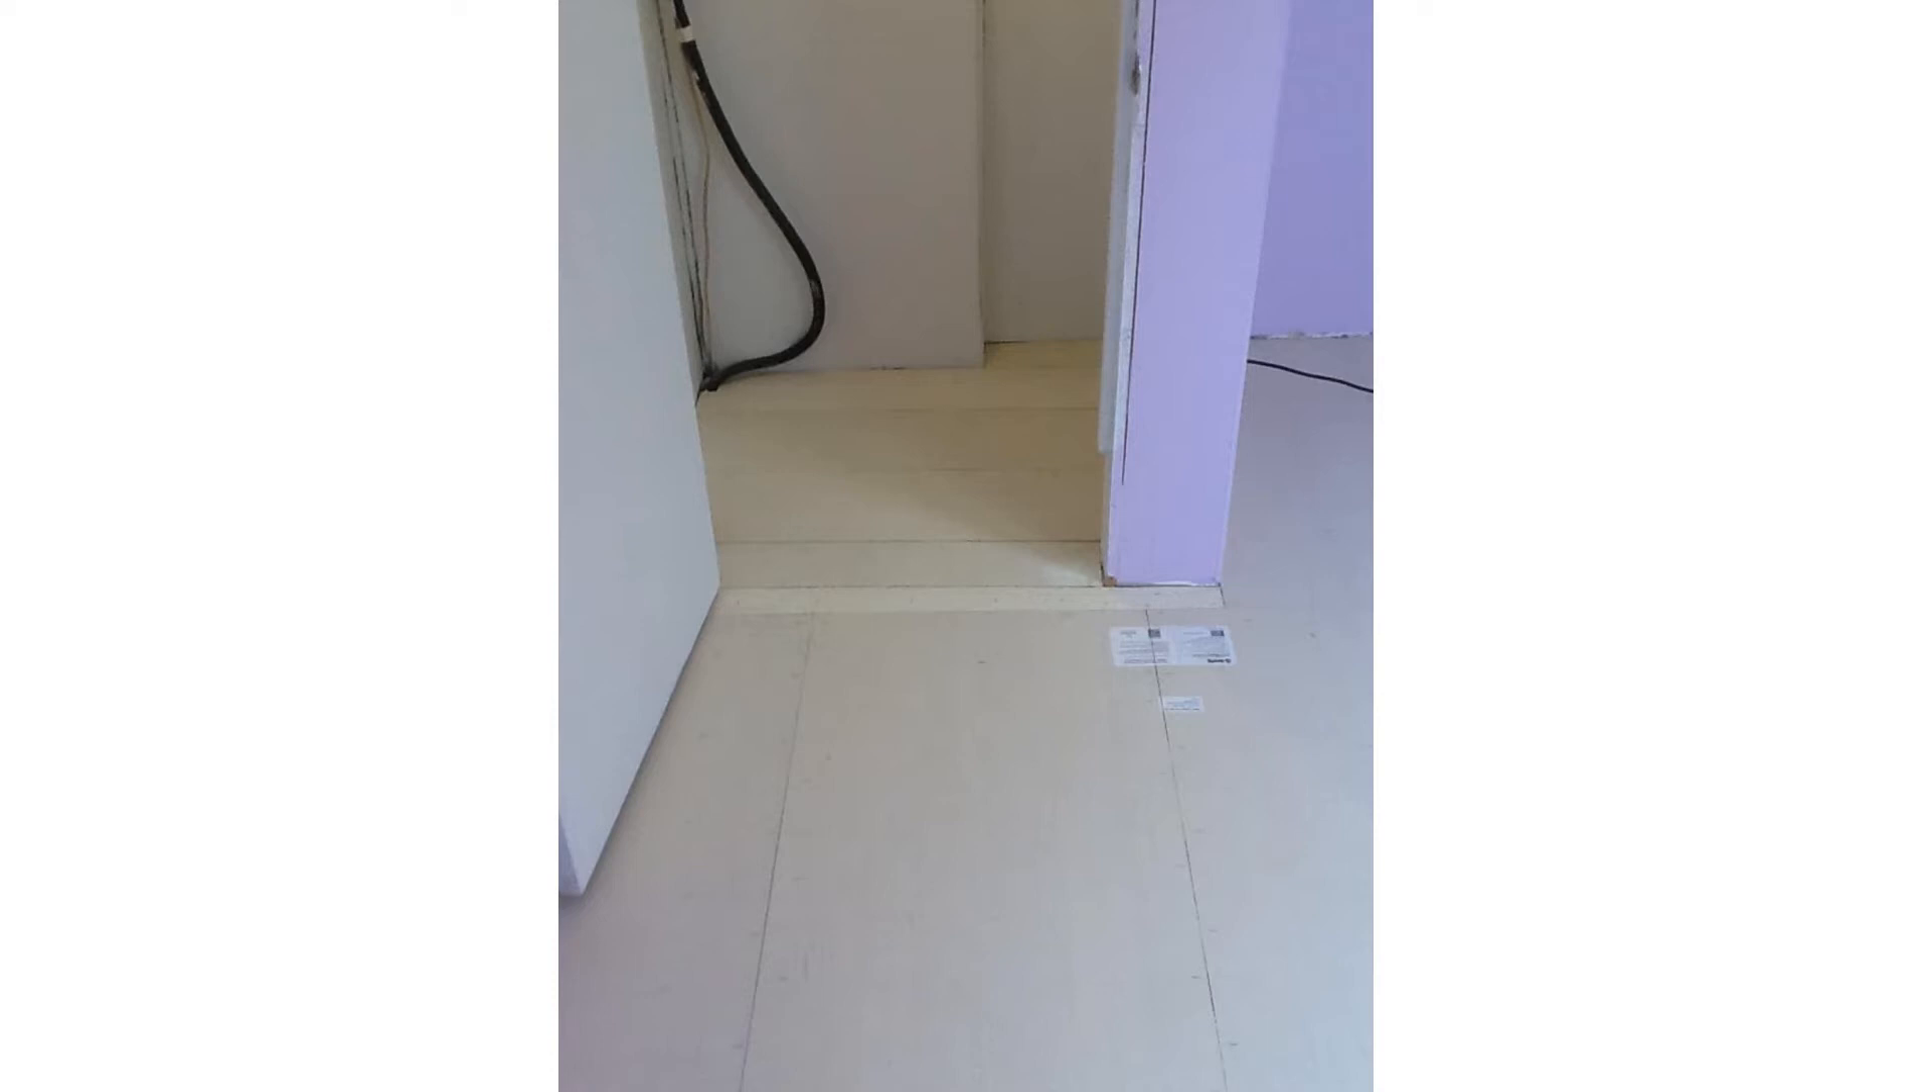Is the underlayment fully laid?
Yes.